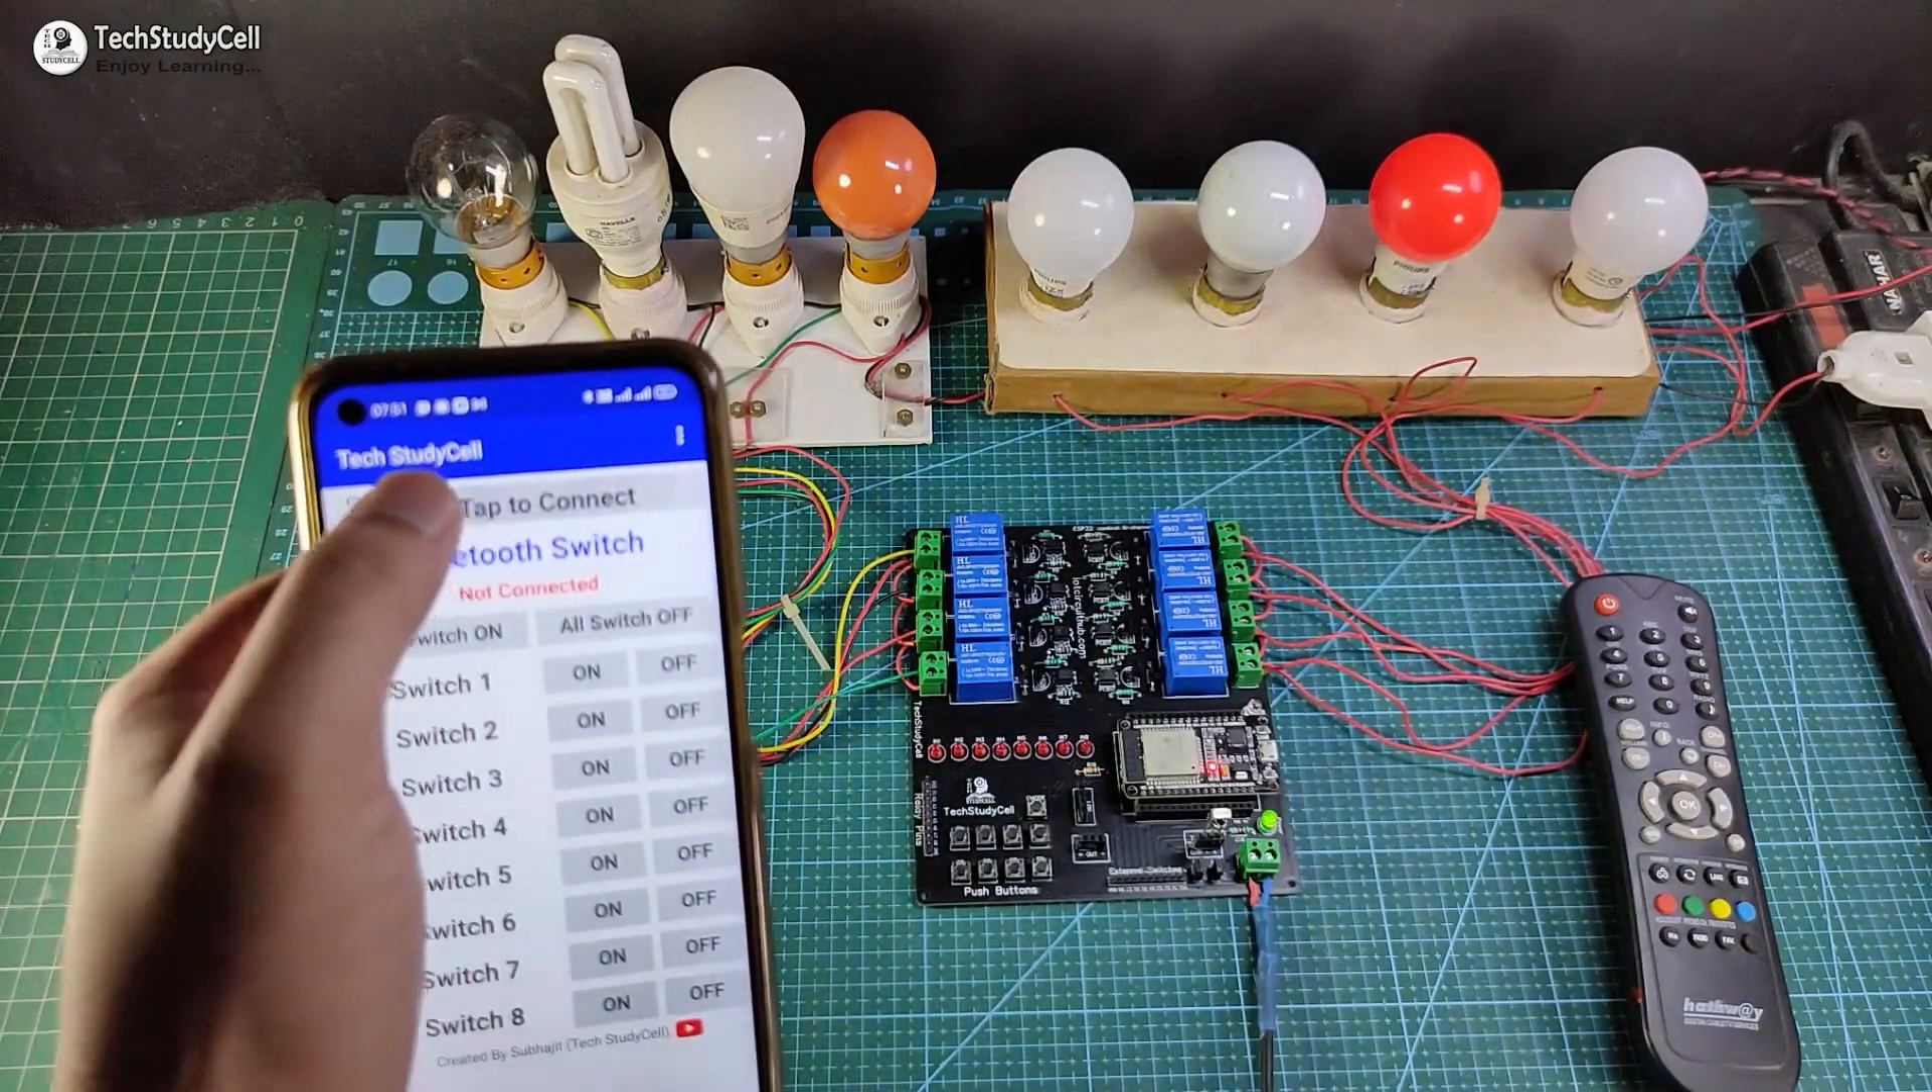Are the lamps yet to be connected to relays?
No.